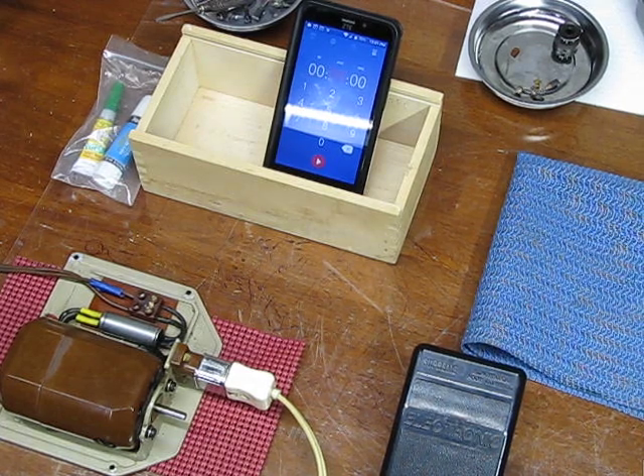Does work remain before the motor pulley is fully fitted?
Yes.